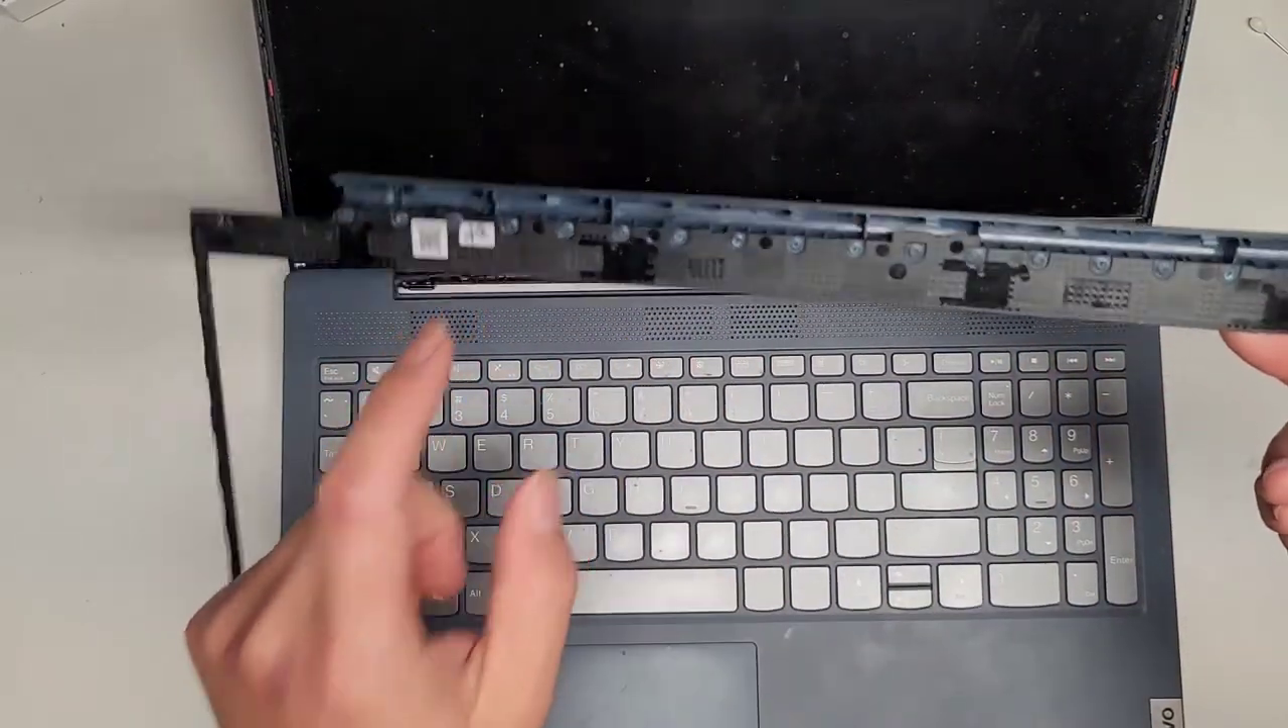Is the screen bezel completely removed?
Yes.